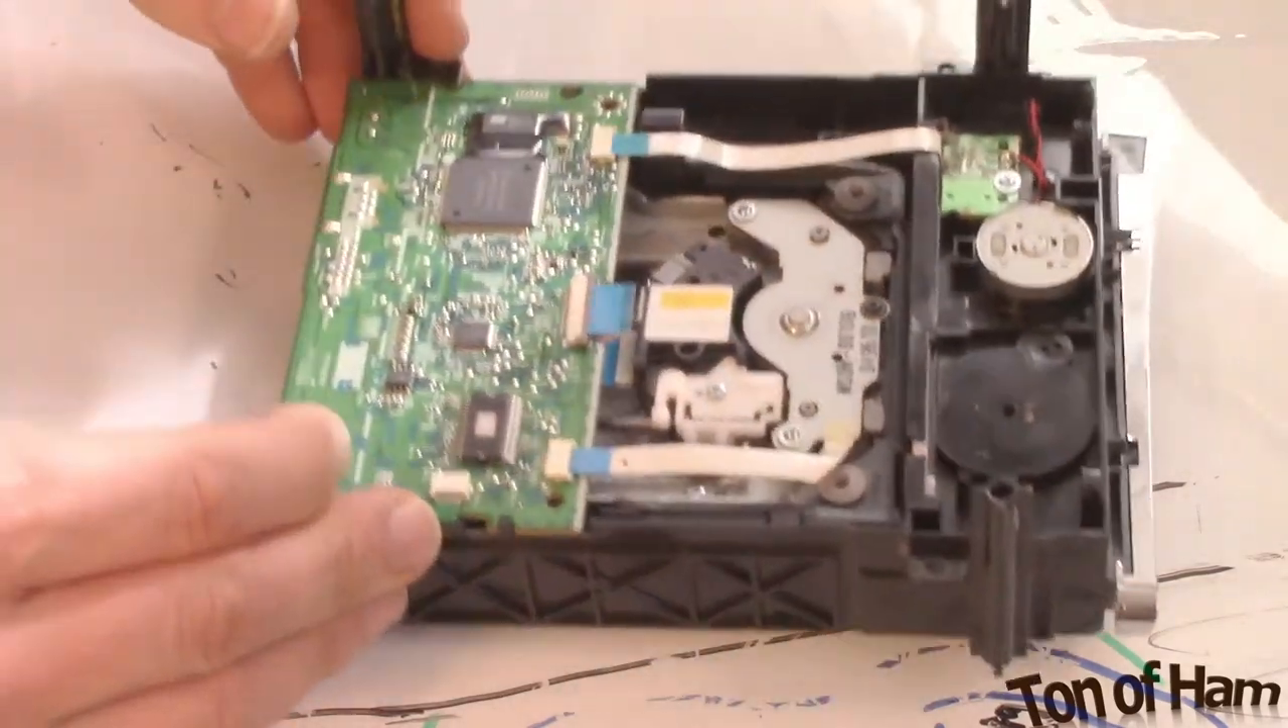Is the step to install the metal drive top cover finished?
No.